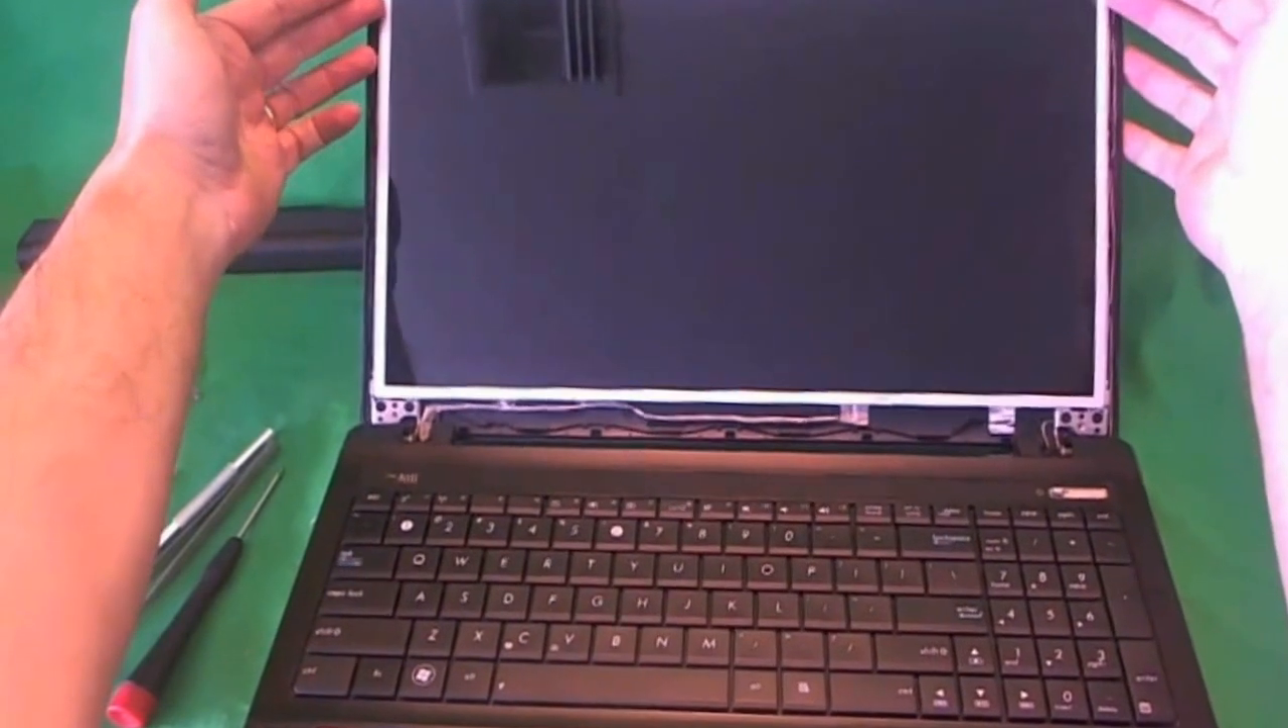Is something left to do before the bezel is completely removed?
No.